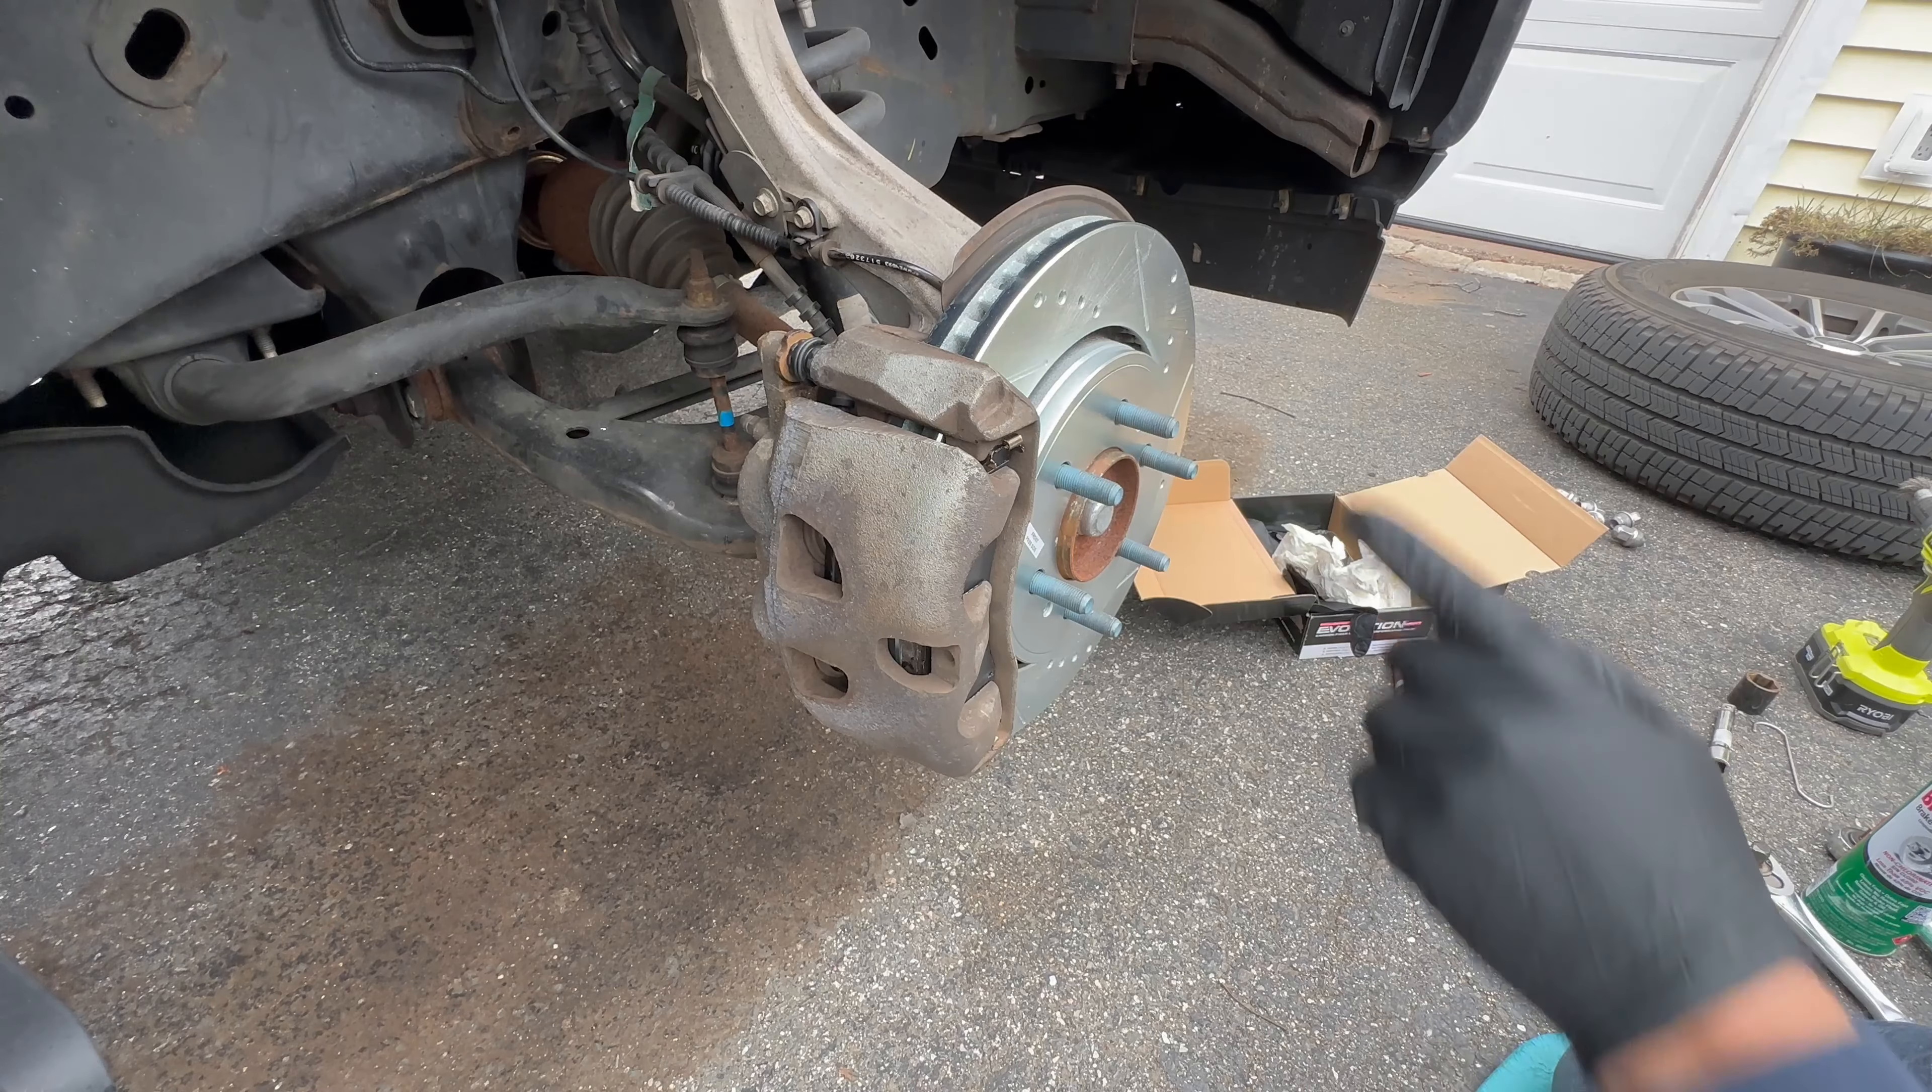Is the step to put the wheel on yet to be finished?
Yes.